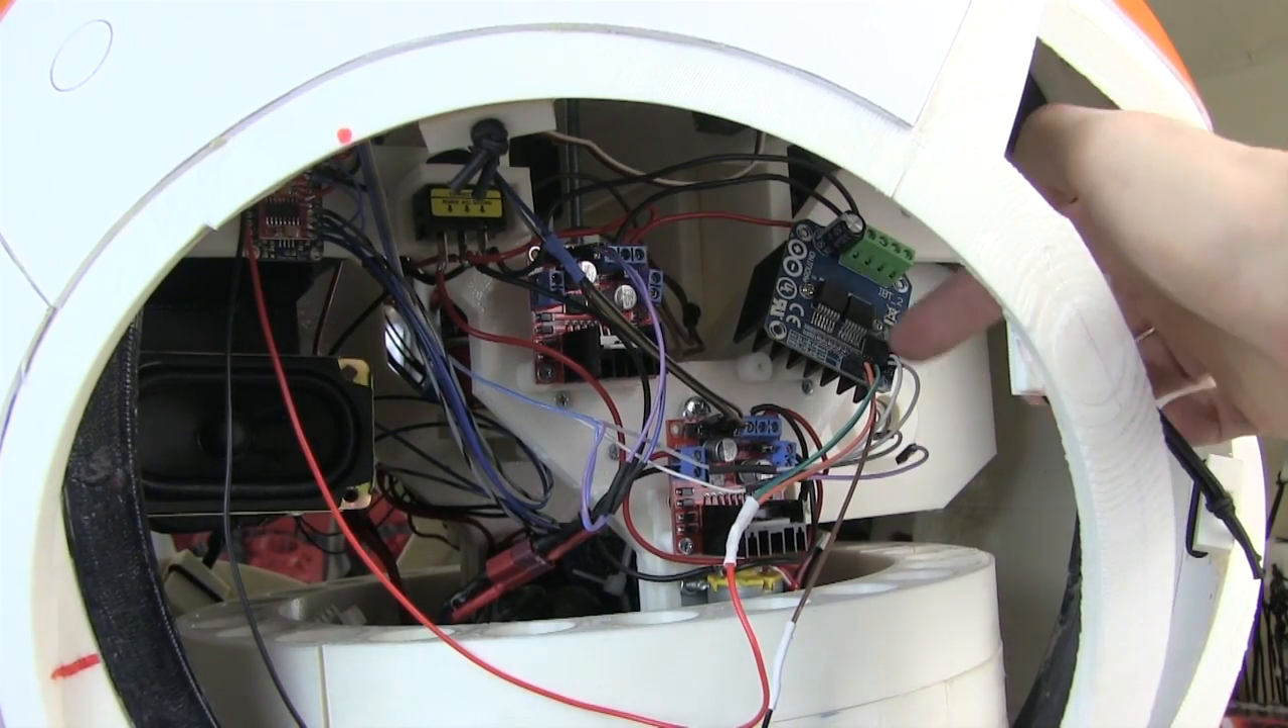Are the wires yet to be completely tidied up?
Yes.